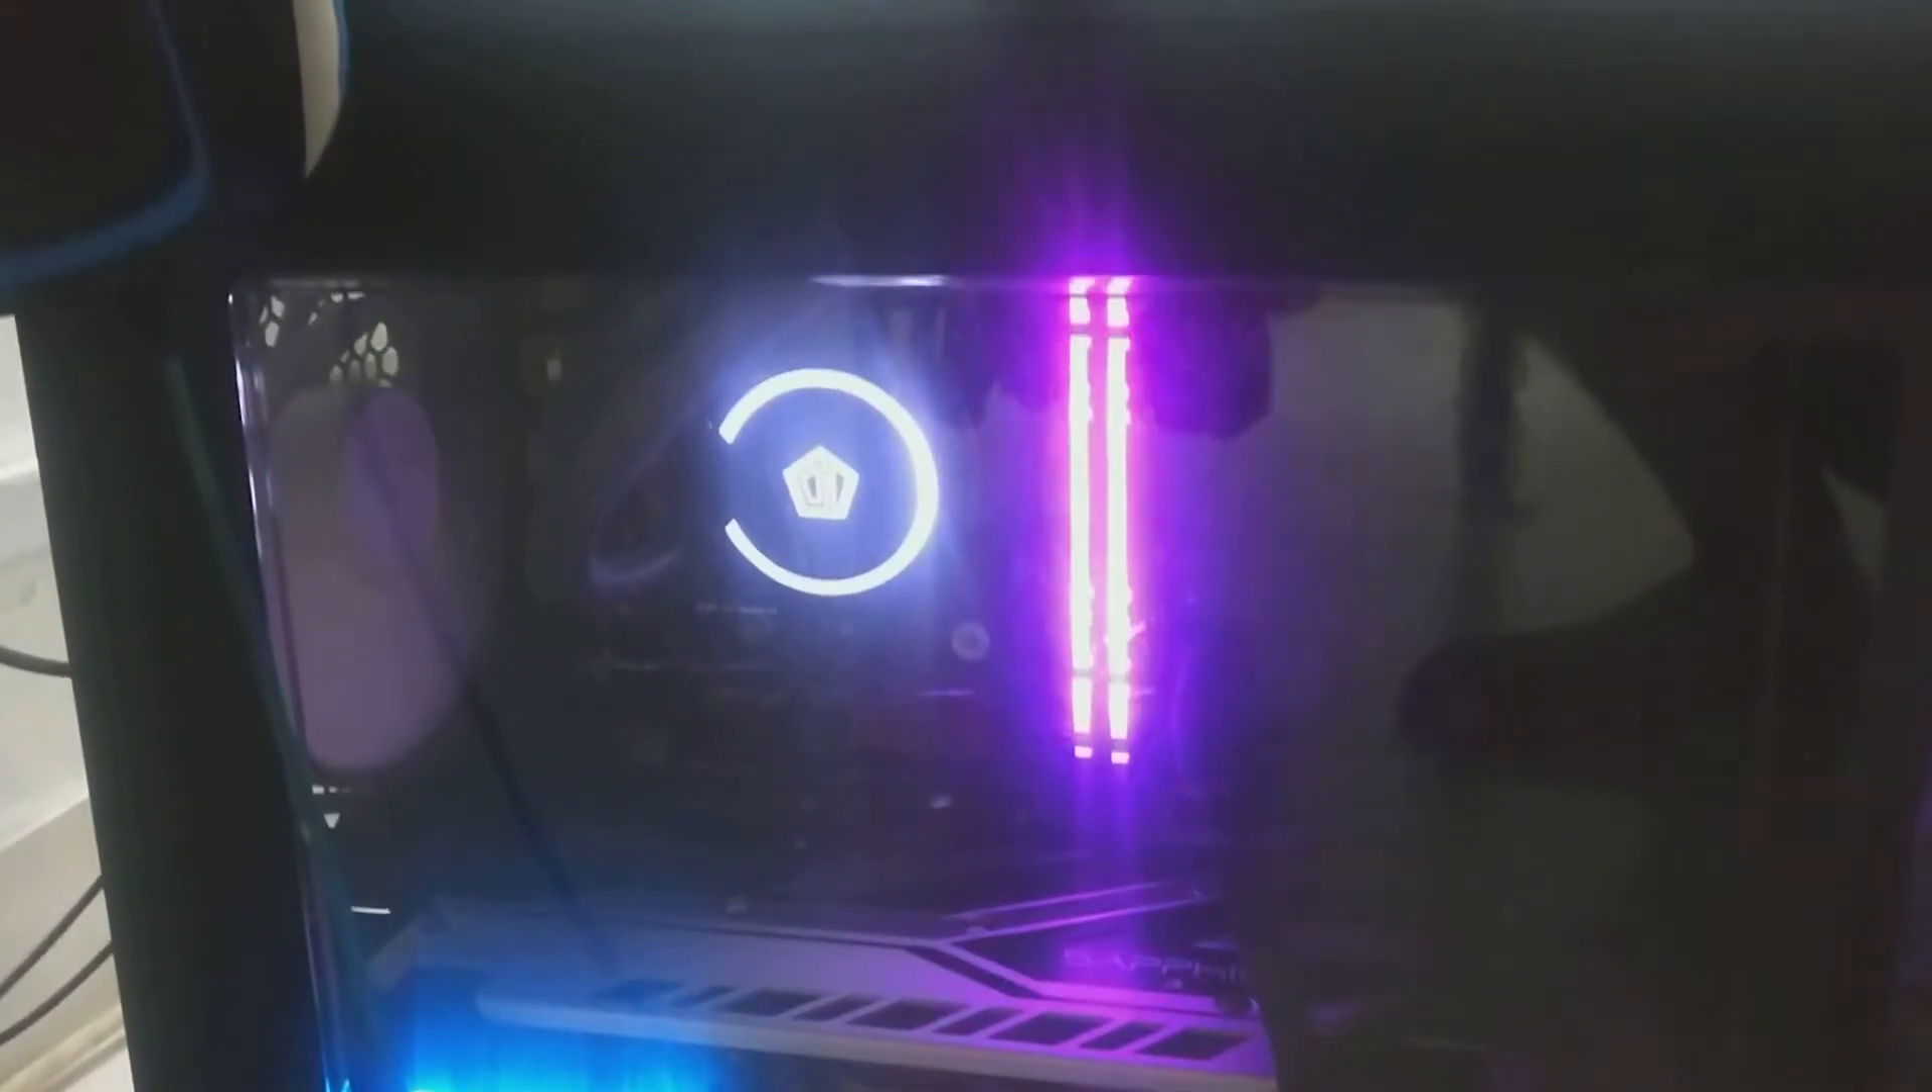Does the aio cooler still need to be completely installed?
No.